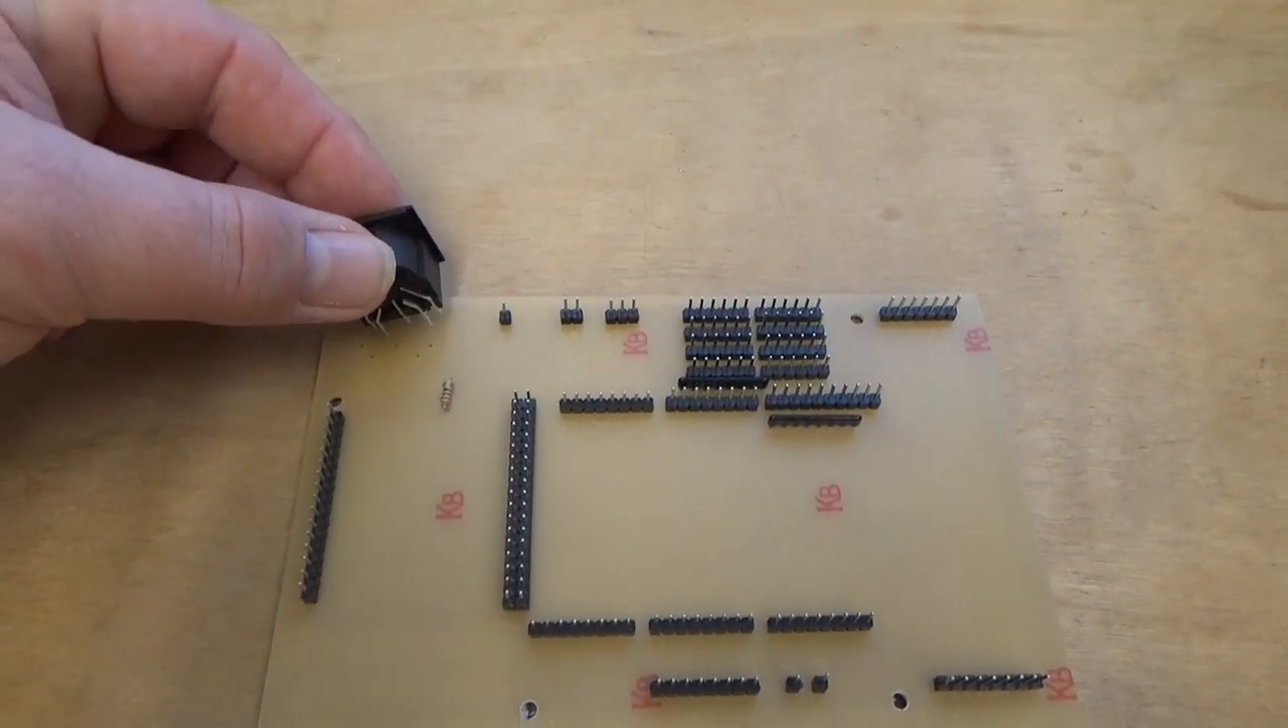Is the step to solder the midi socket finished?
No.